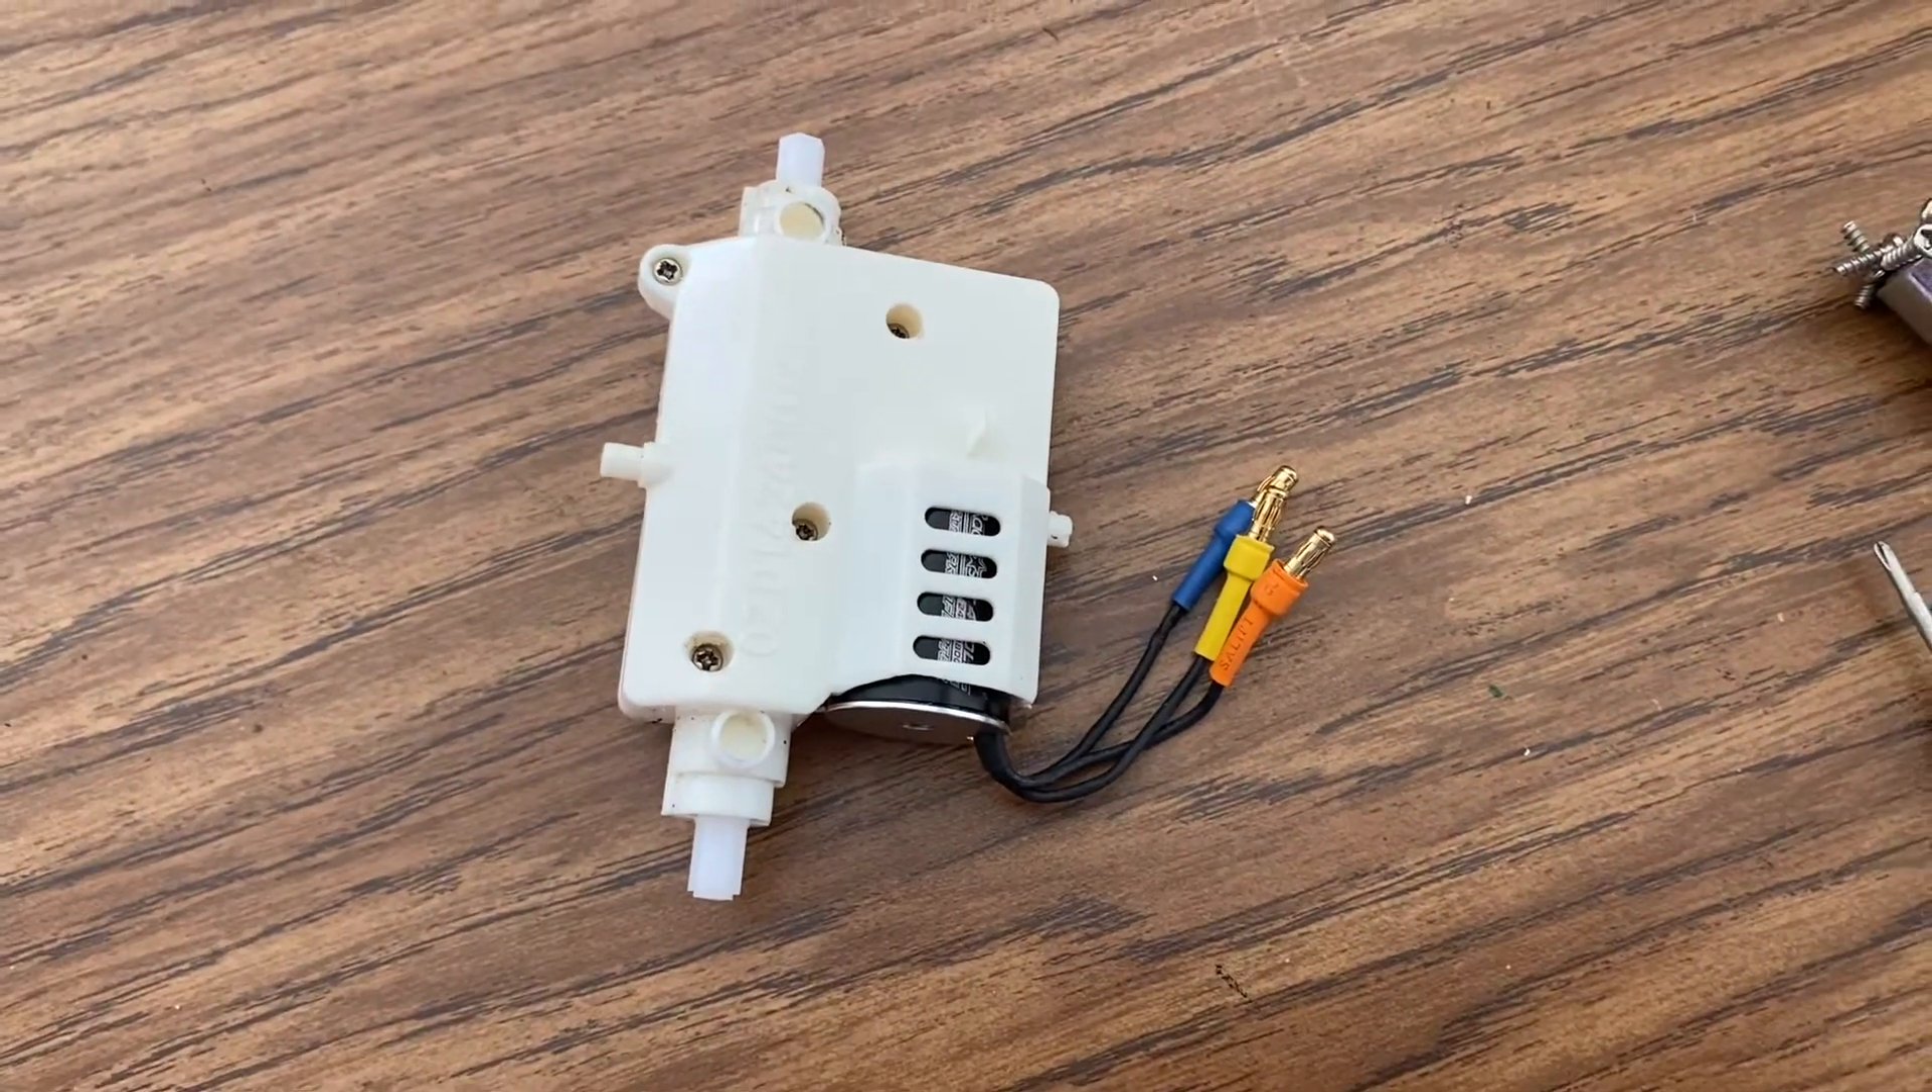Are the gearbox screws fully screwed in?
Yes.